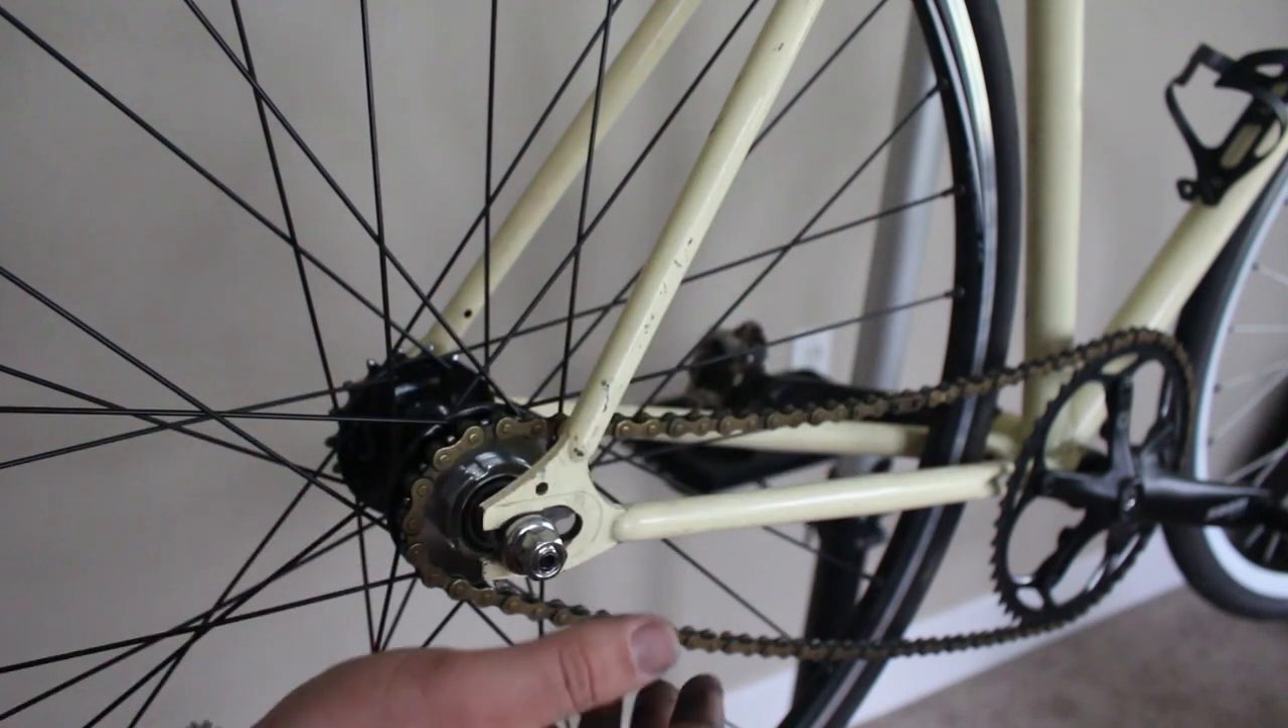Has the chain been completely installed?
Yes.